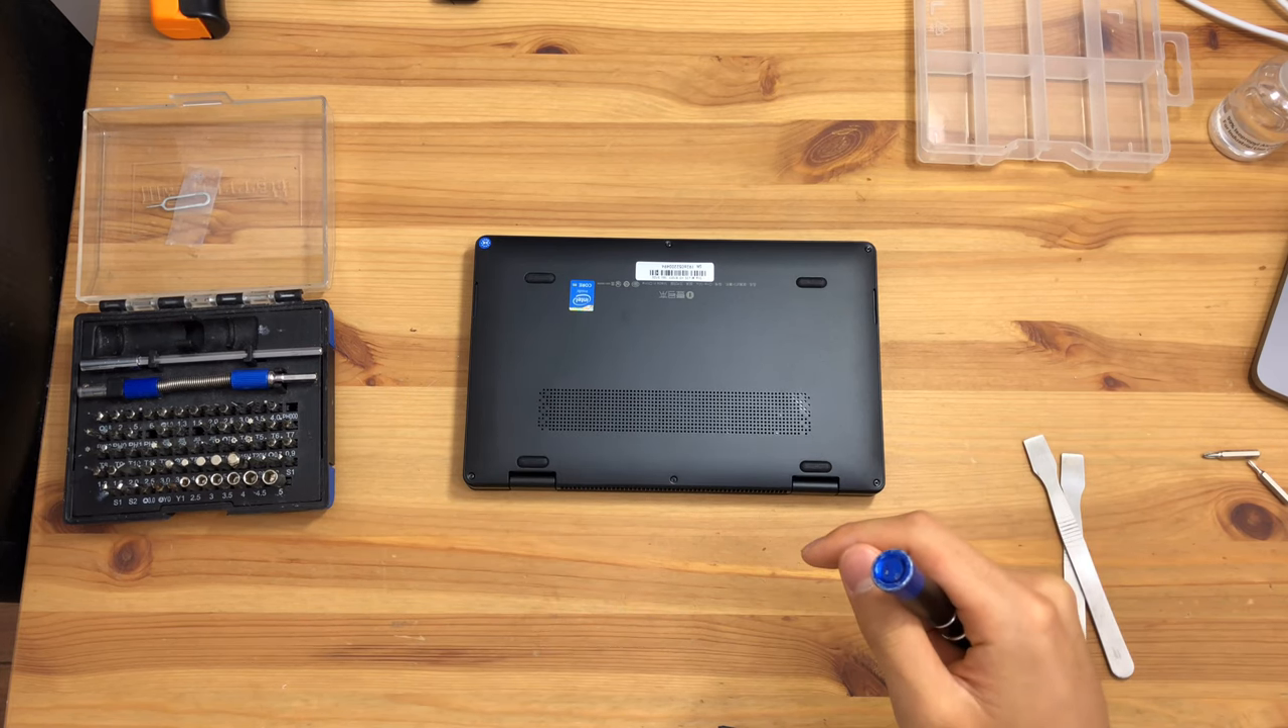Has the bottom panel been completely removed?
No.